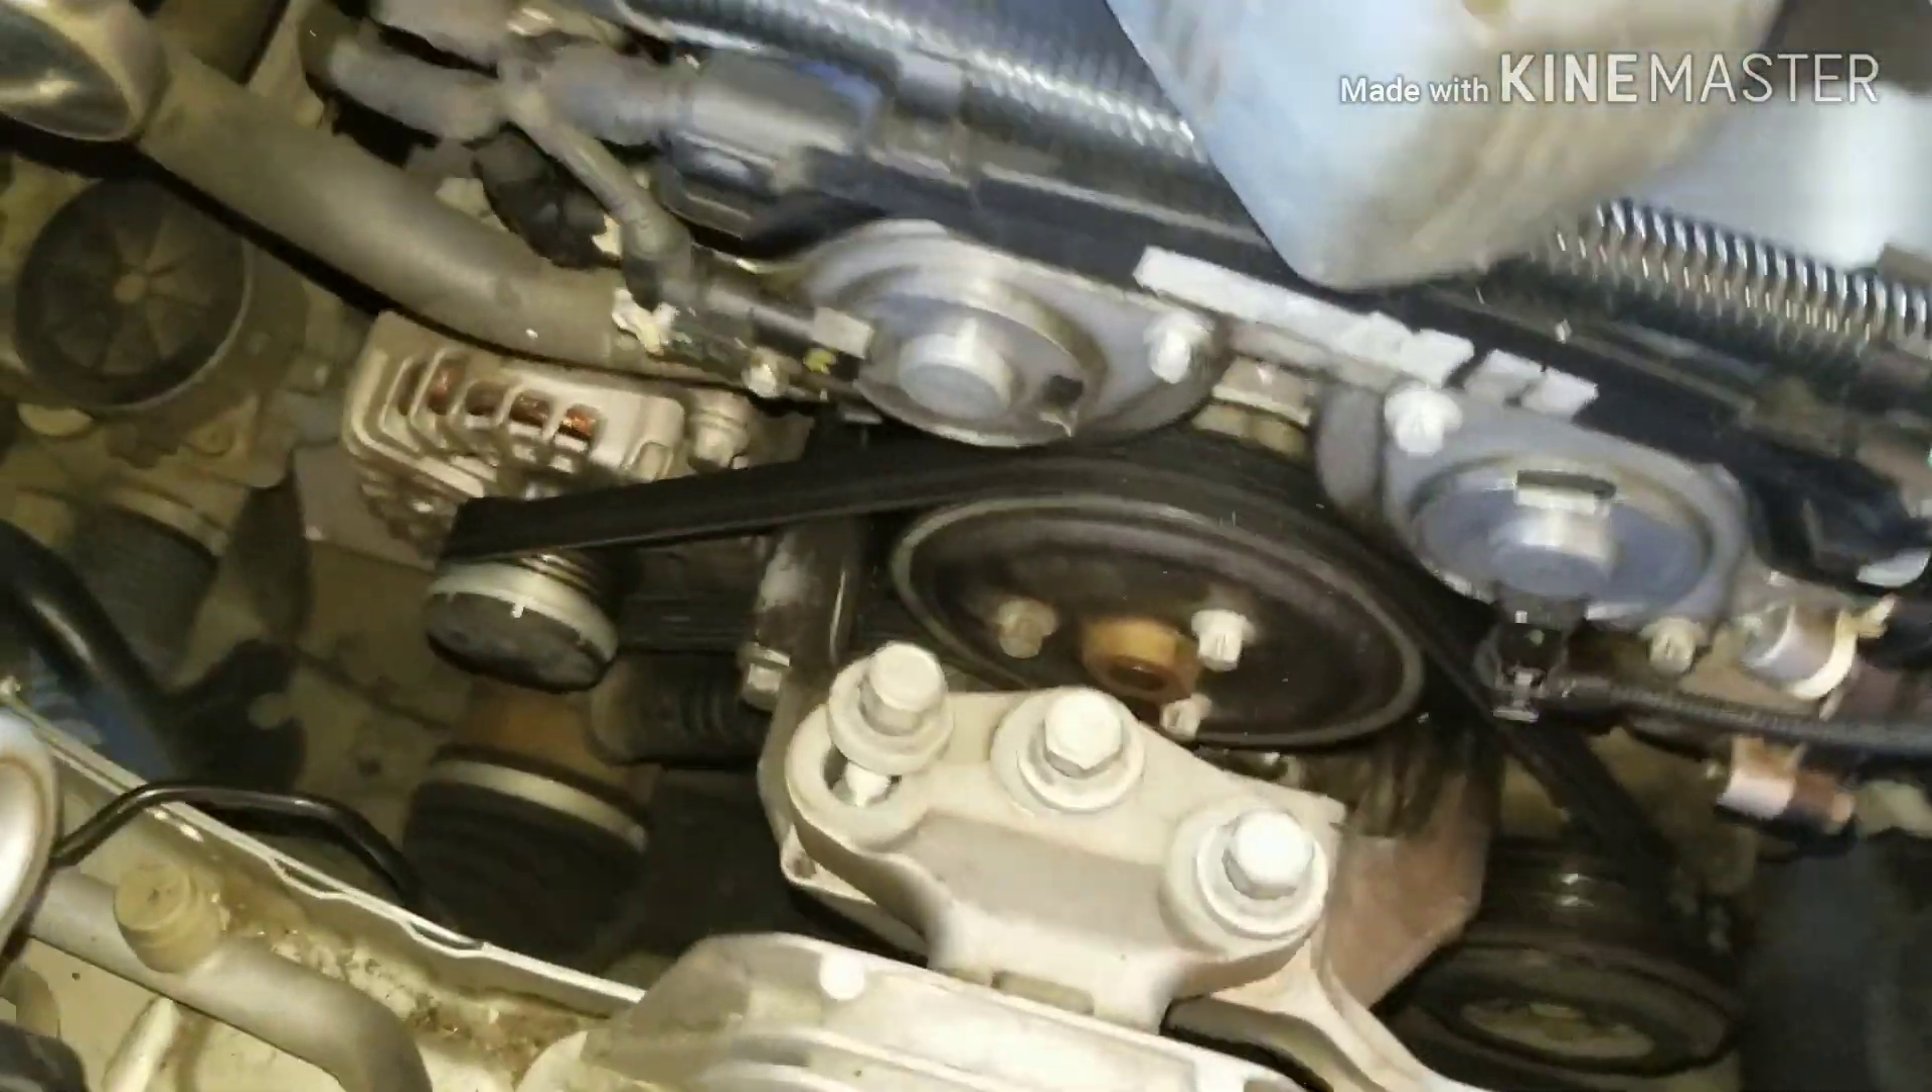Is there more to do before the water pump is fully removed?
Yes.